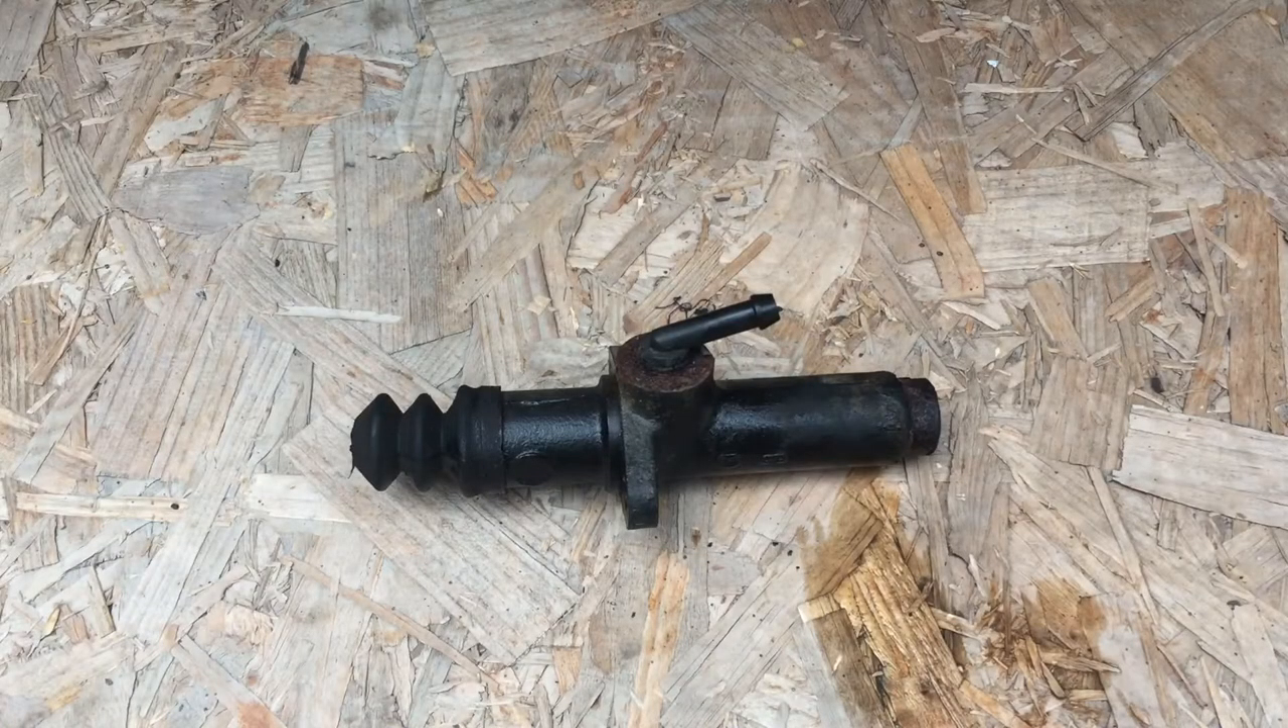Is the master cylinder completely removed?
Yes.